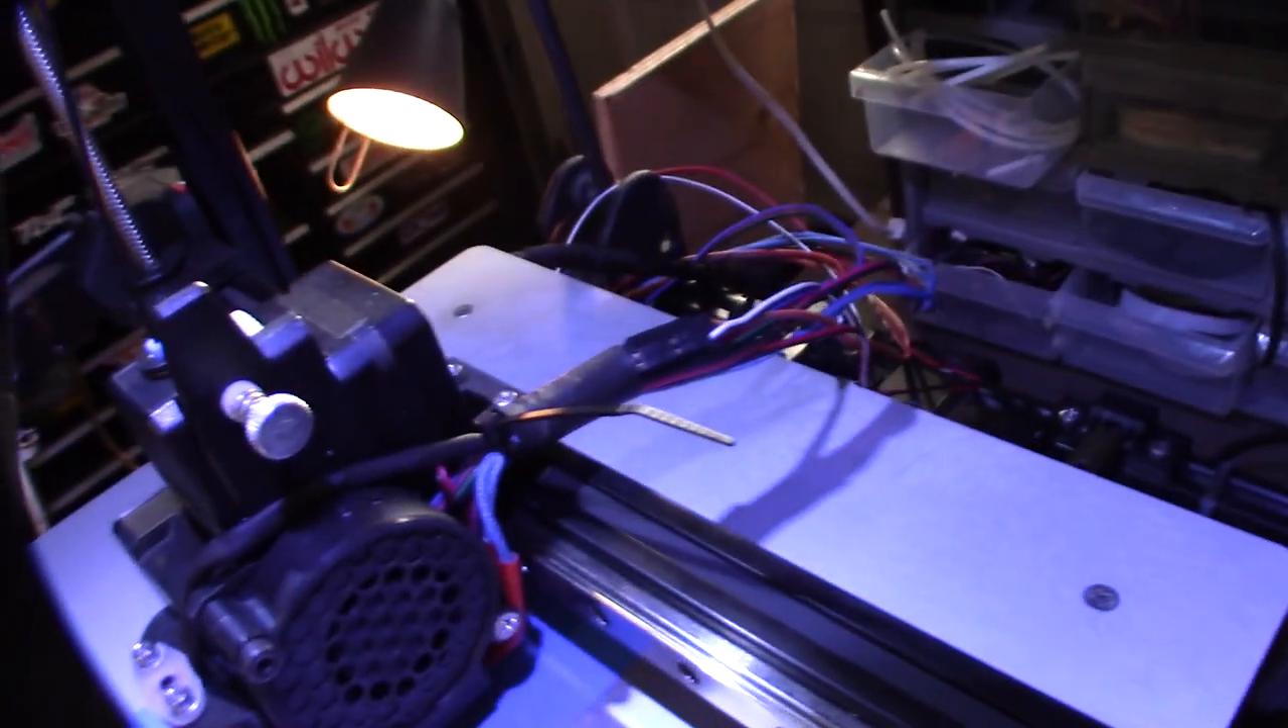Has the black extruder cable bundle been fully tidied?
No.